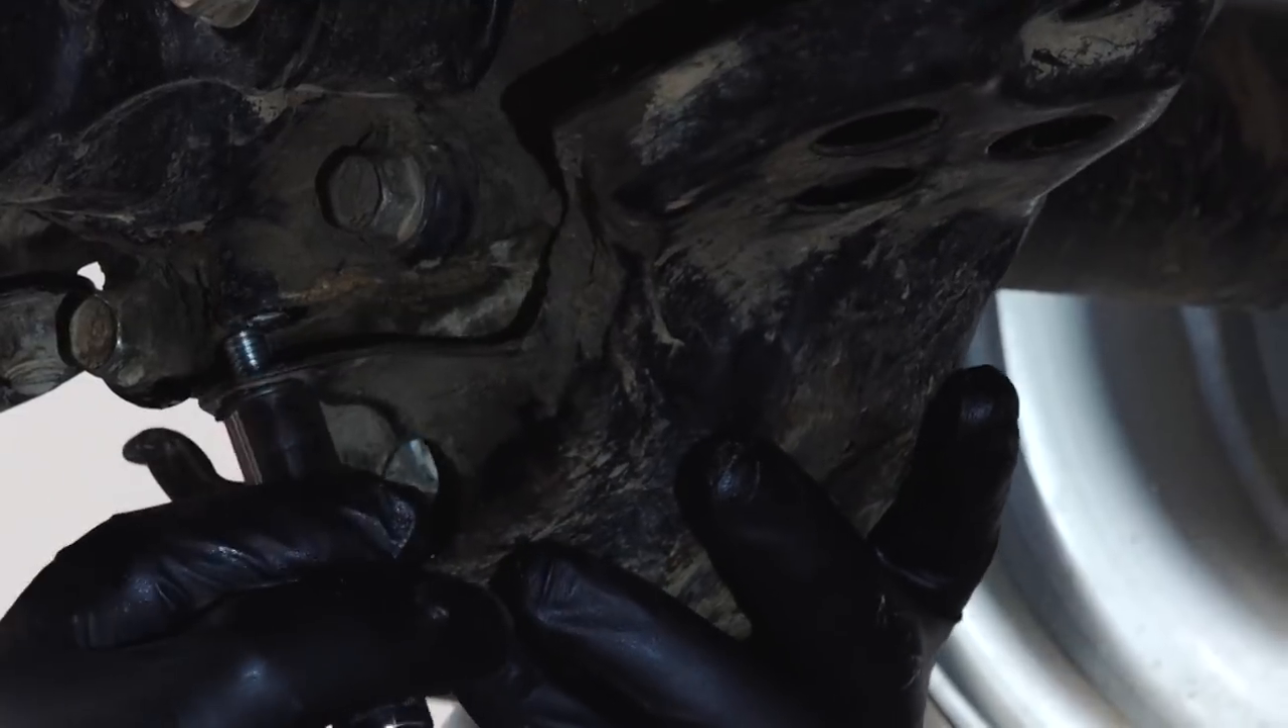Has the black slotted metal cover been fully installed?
No.